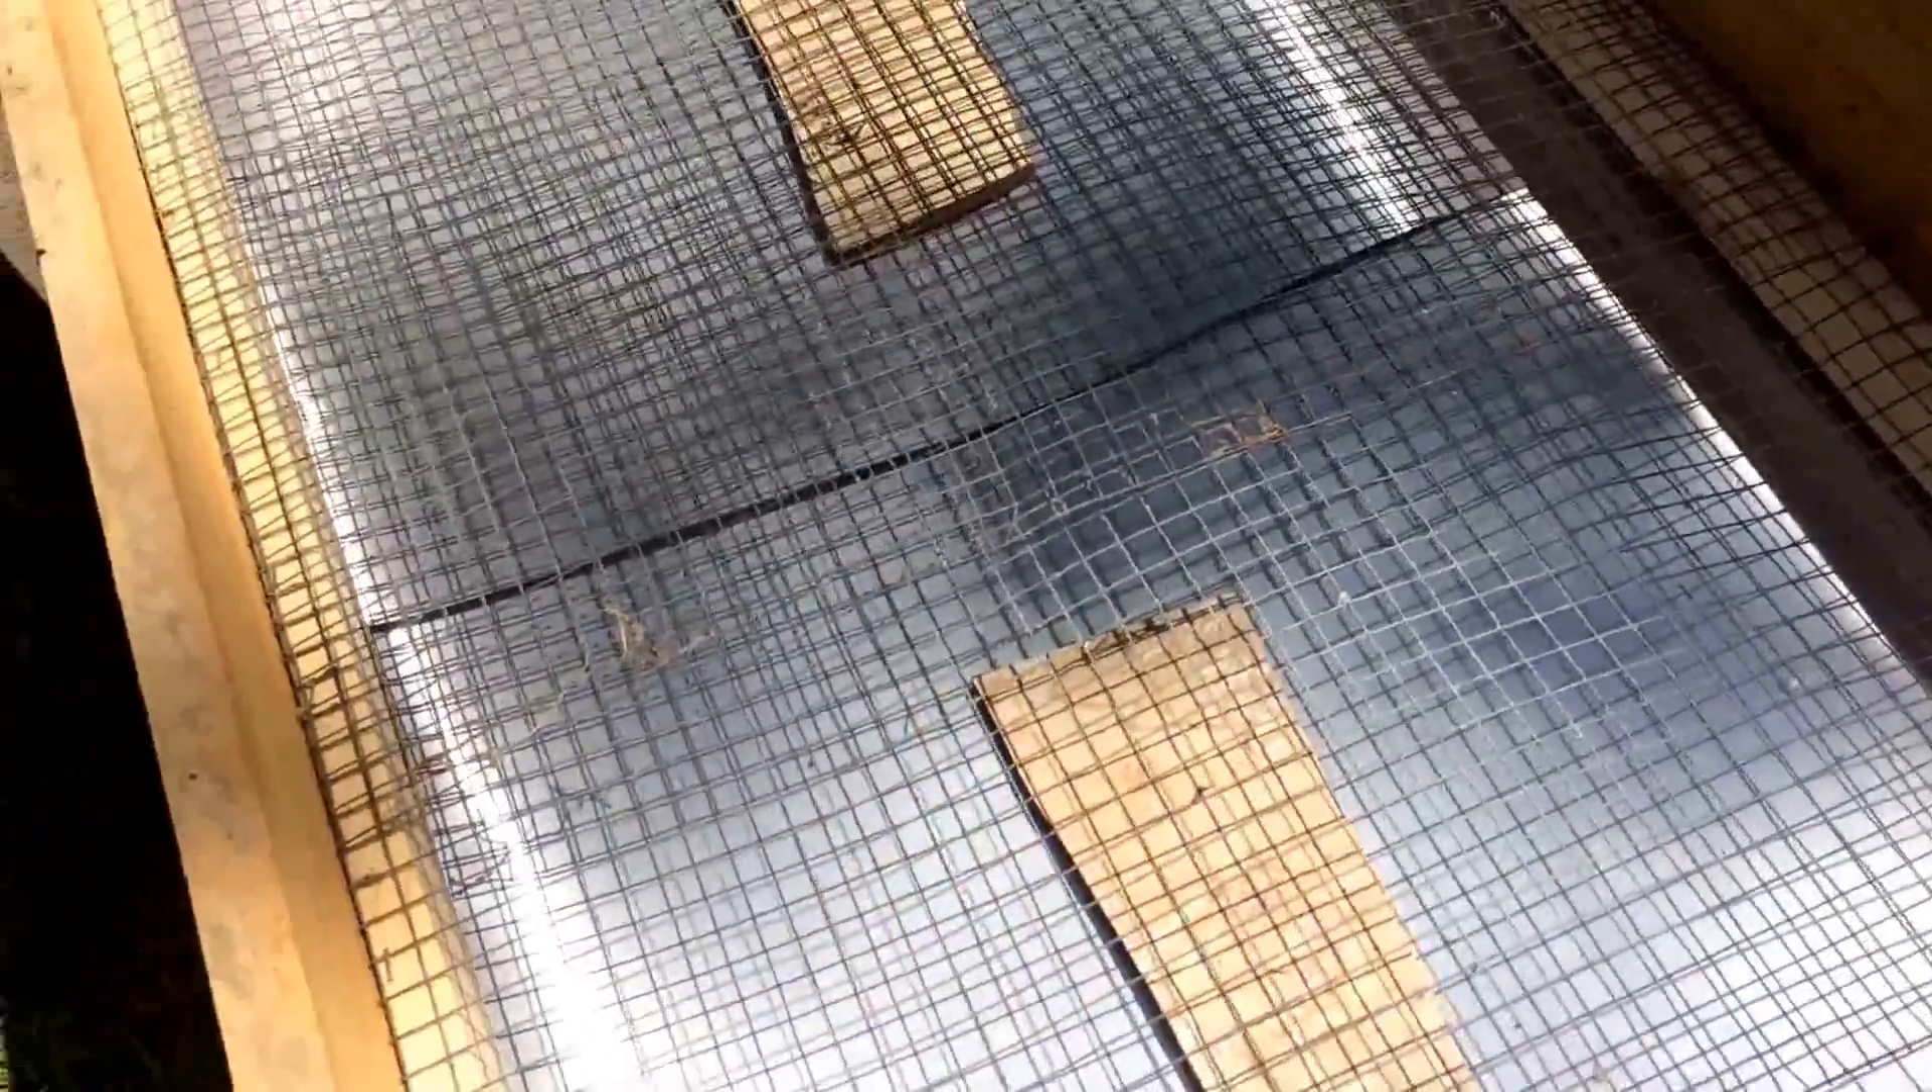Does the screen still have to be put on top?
No.